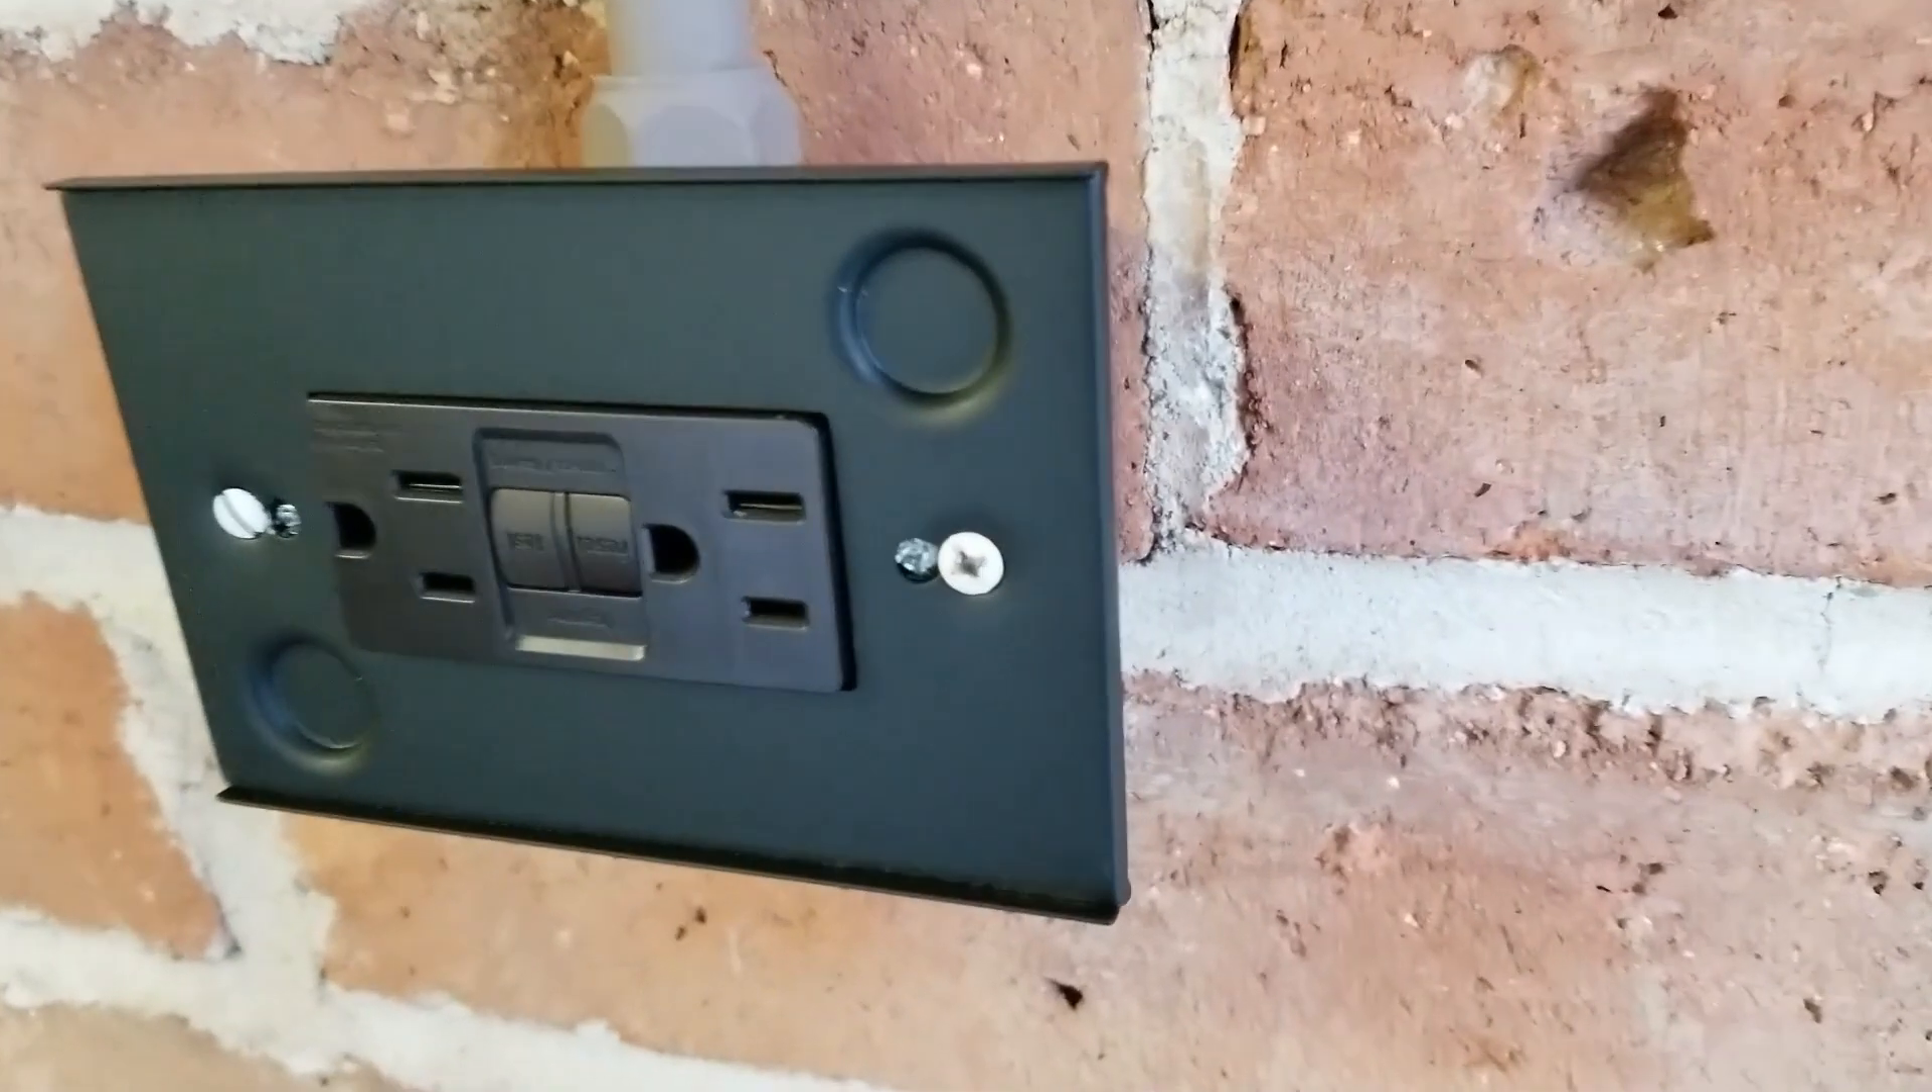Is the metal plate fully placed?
Yes.